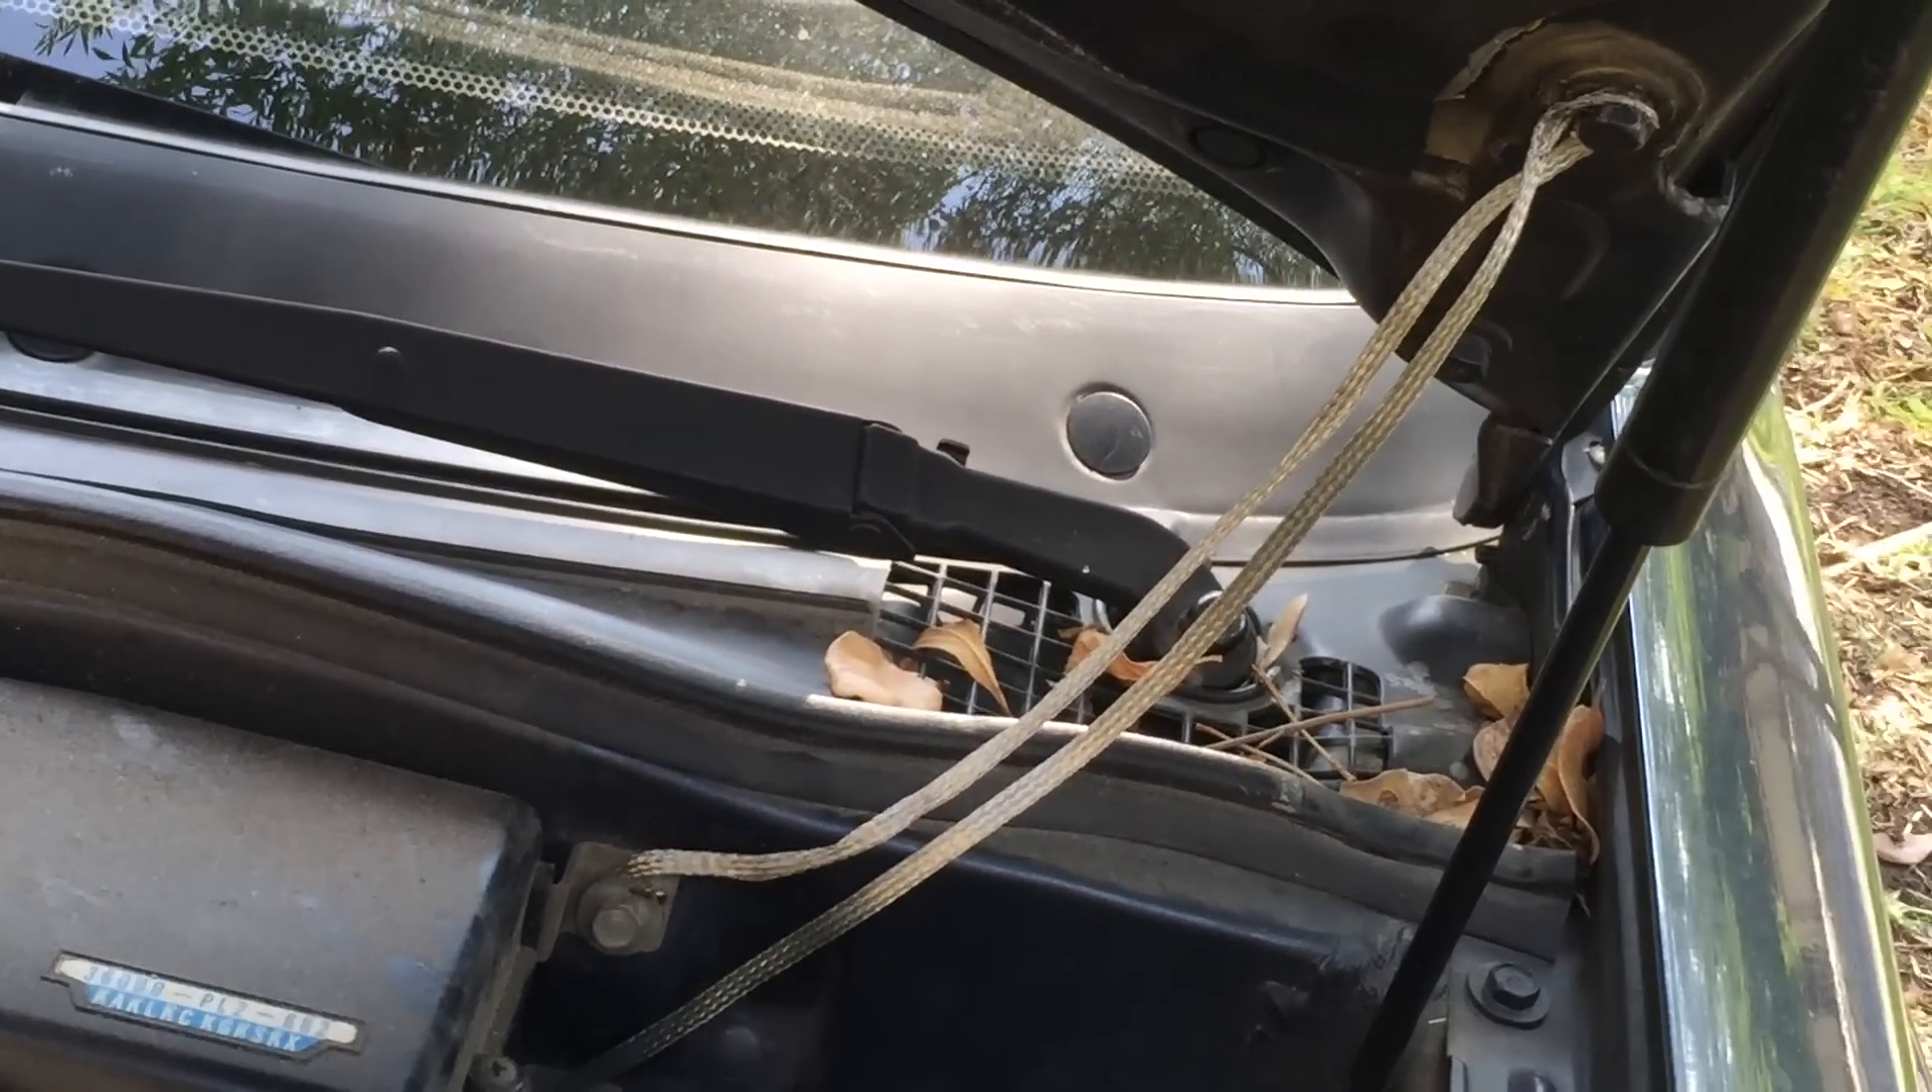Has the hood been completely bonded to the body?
Yes.